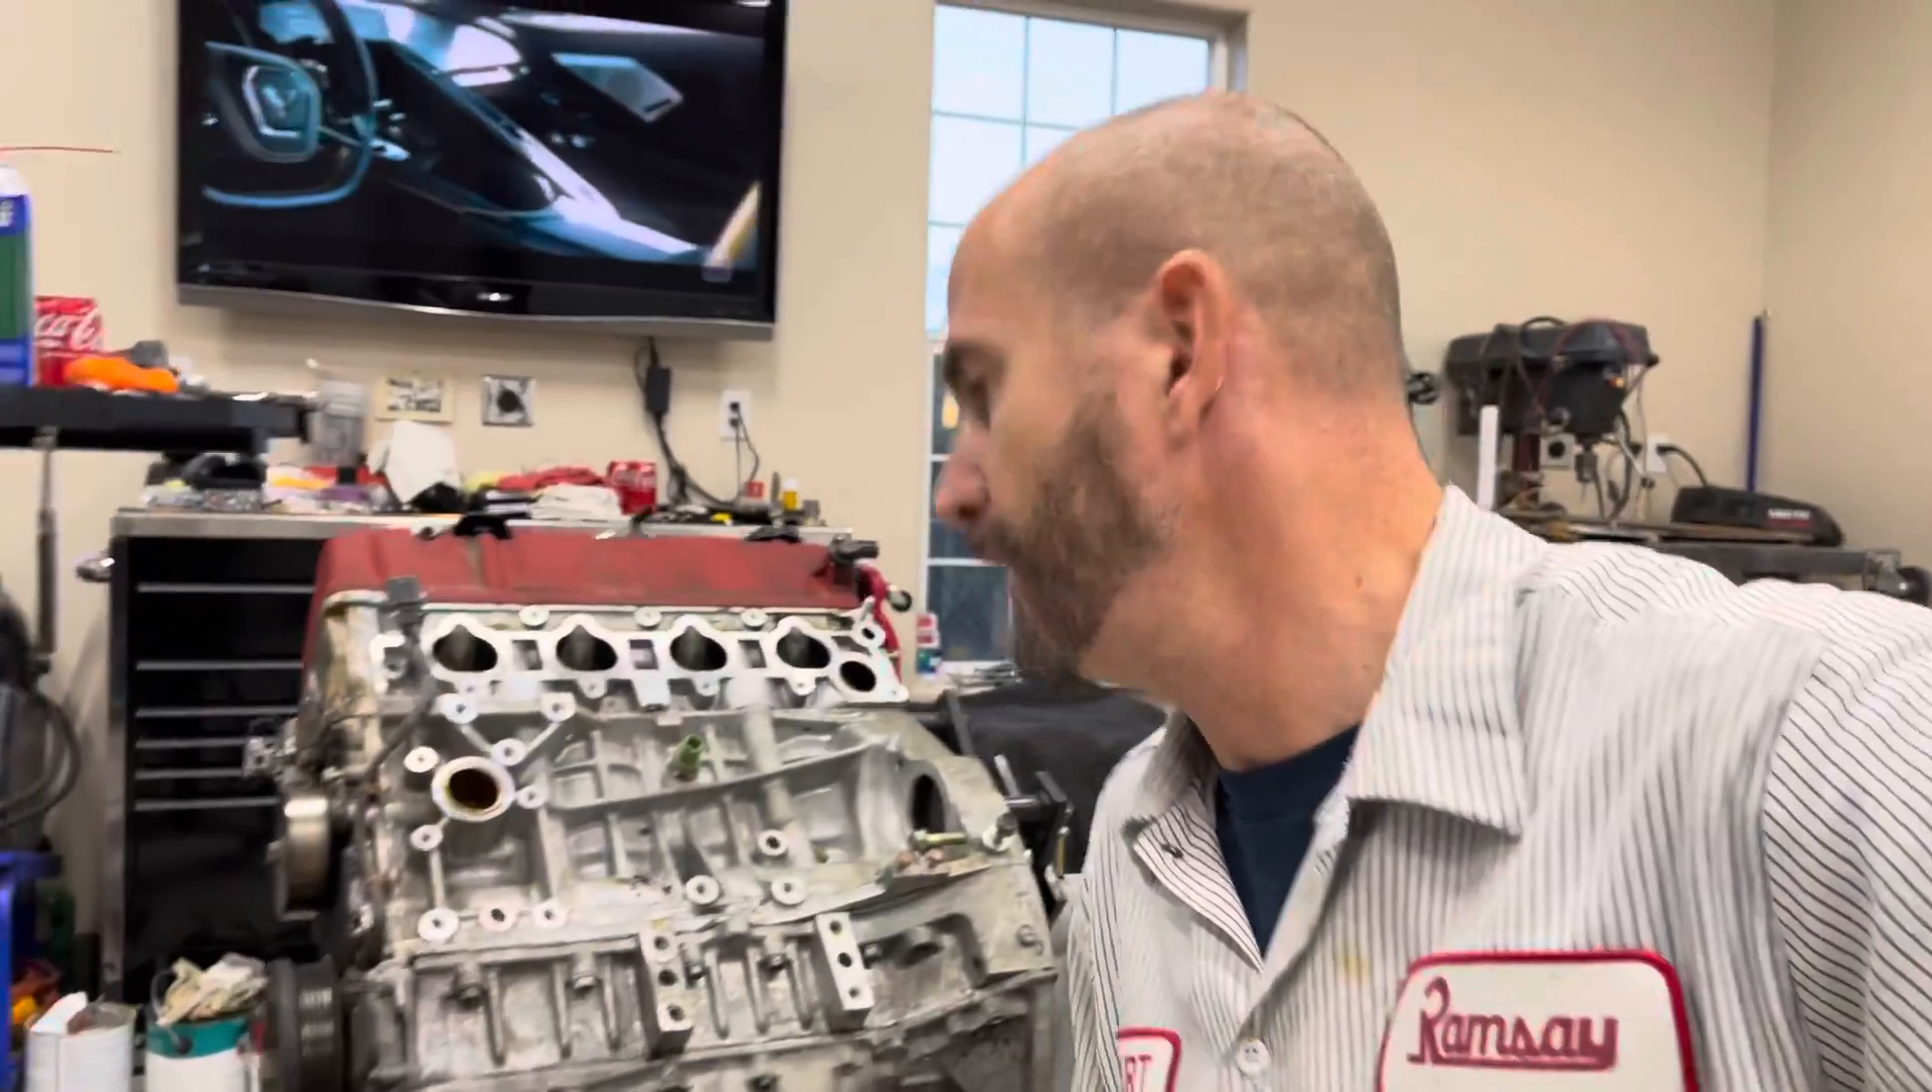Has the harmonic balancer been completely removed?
No.